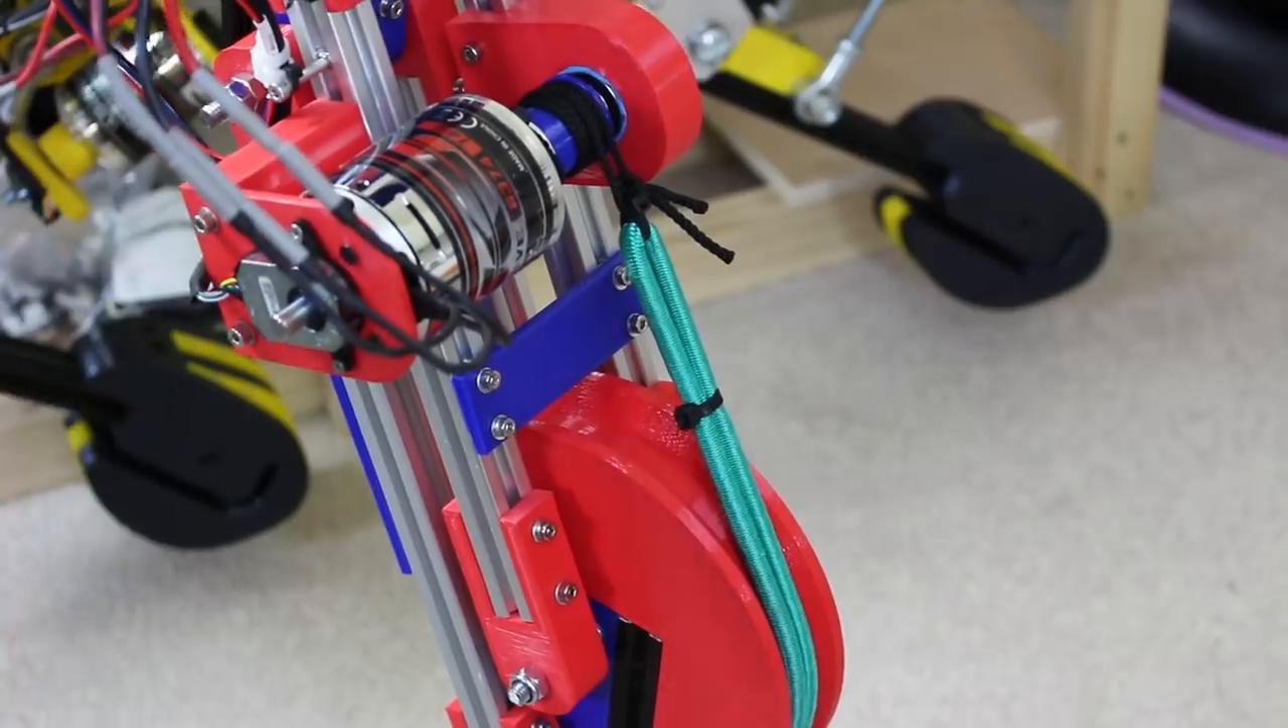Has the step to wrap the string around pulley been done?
Yes.